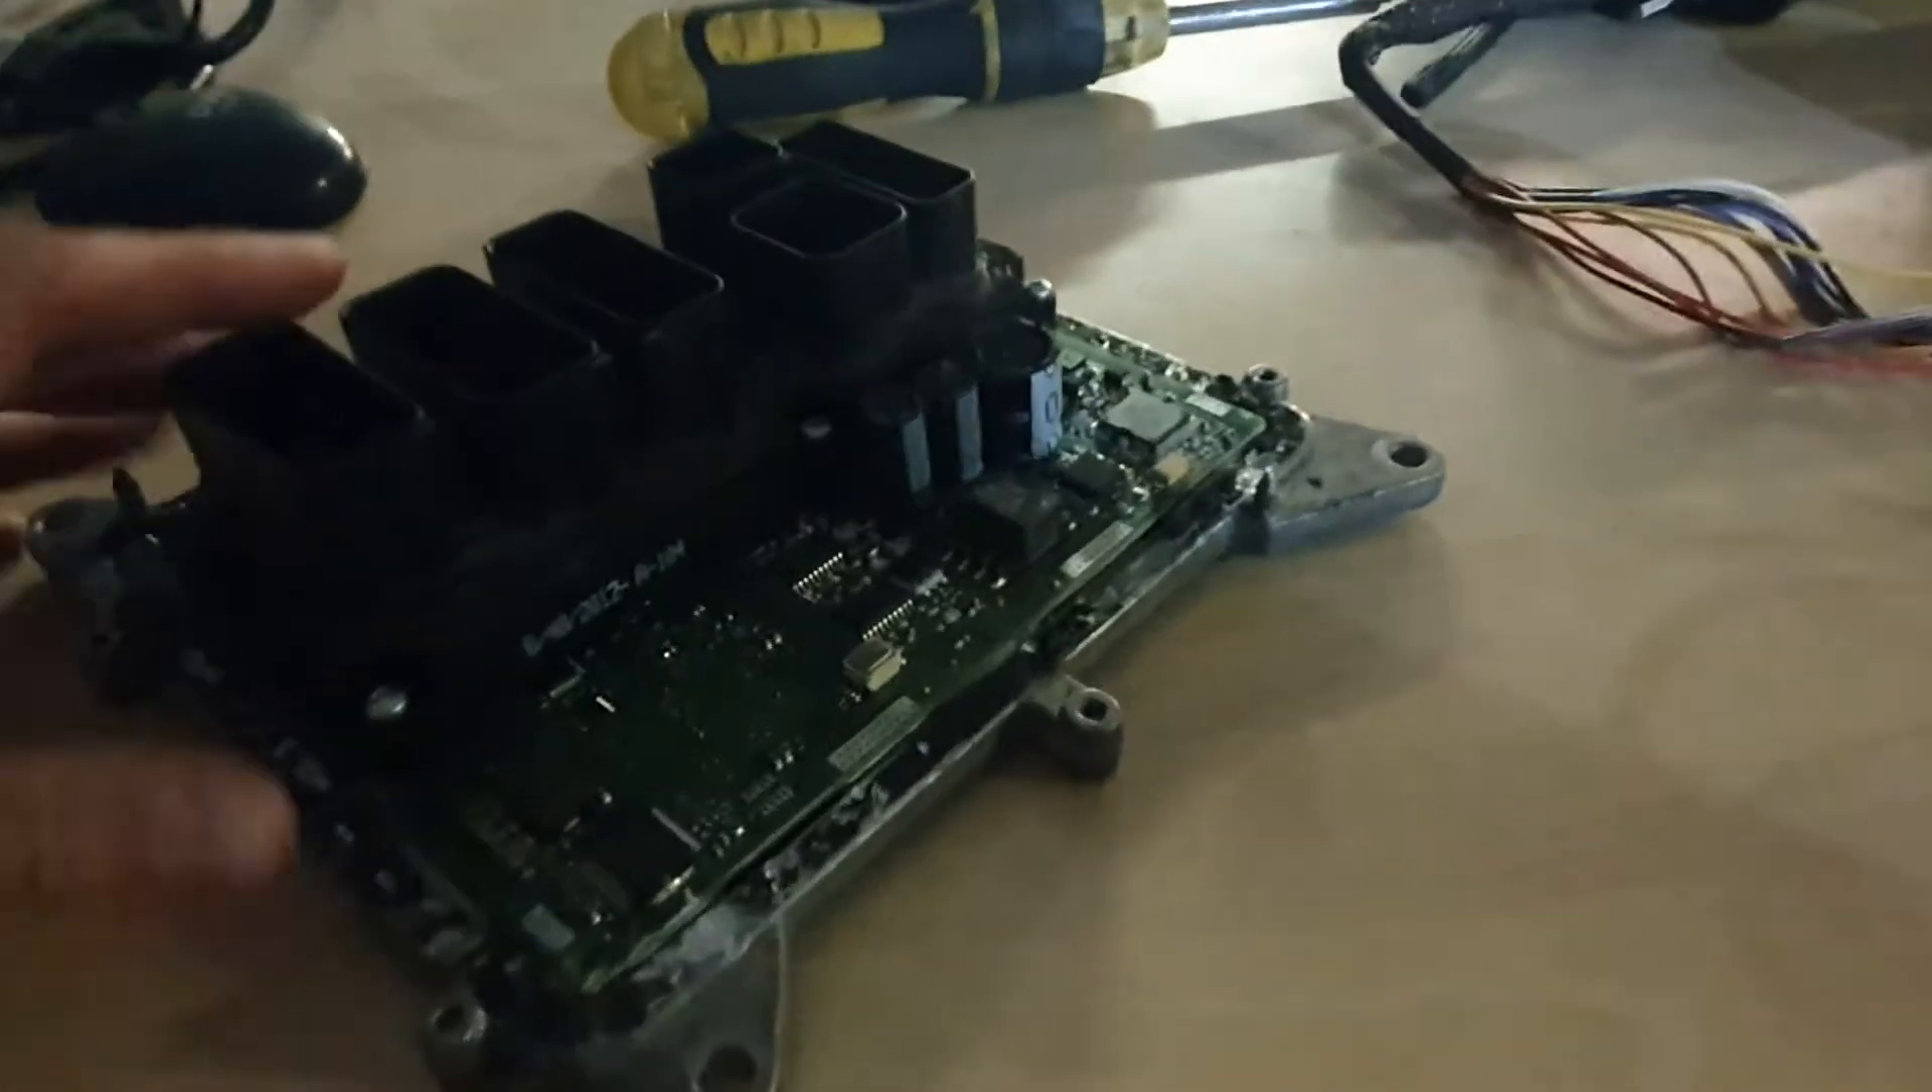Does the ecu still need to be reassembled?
Yes.